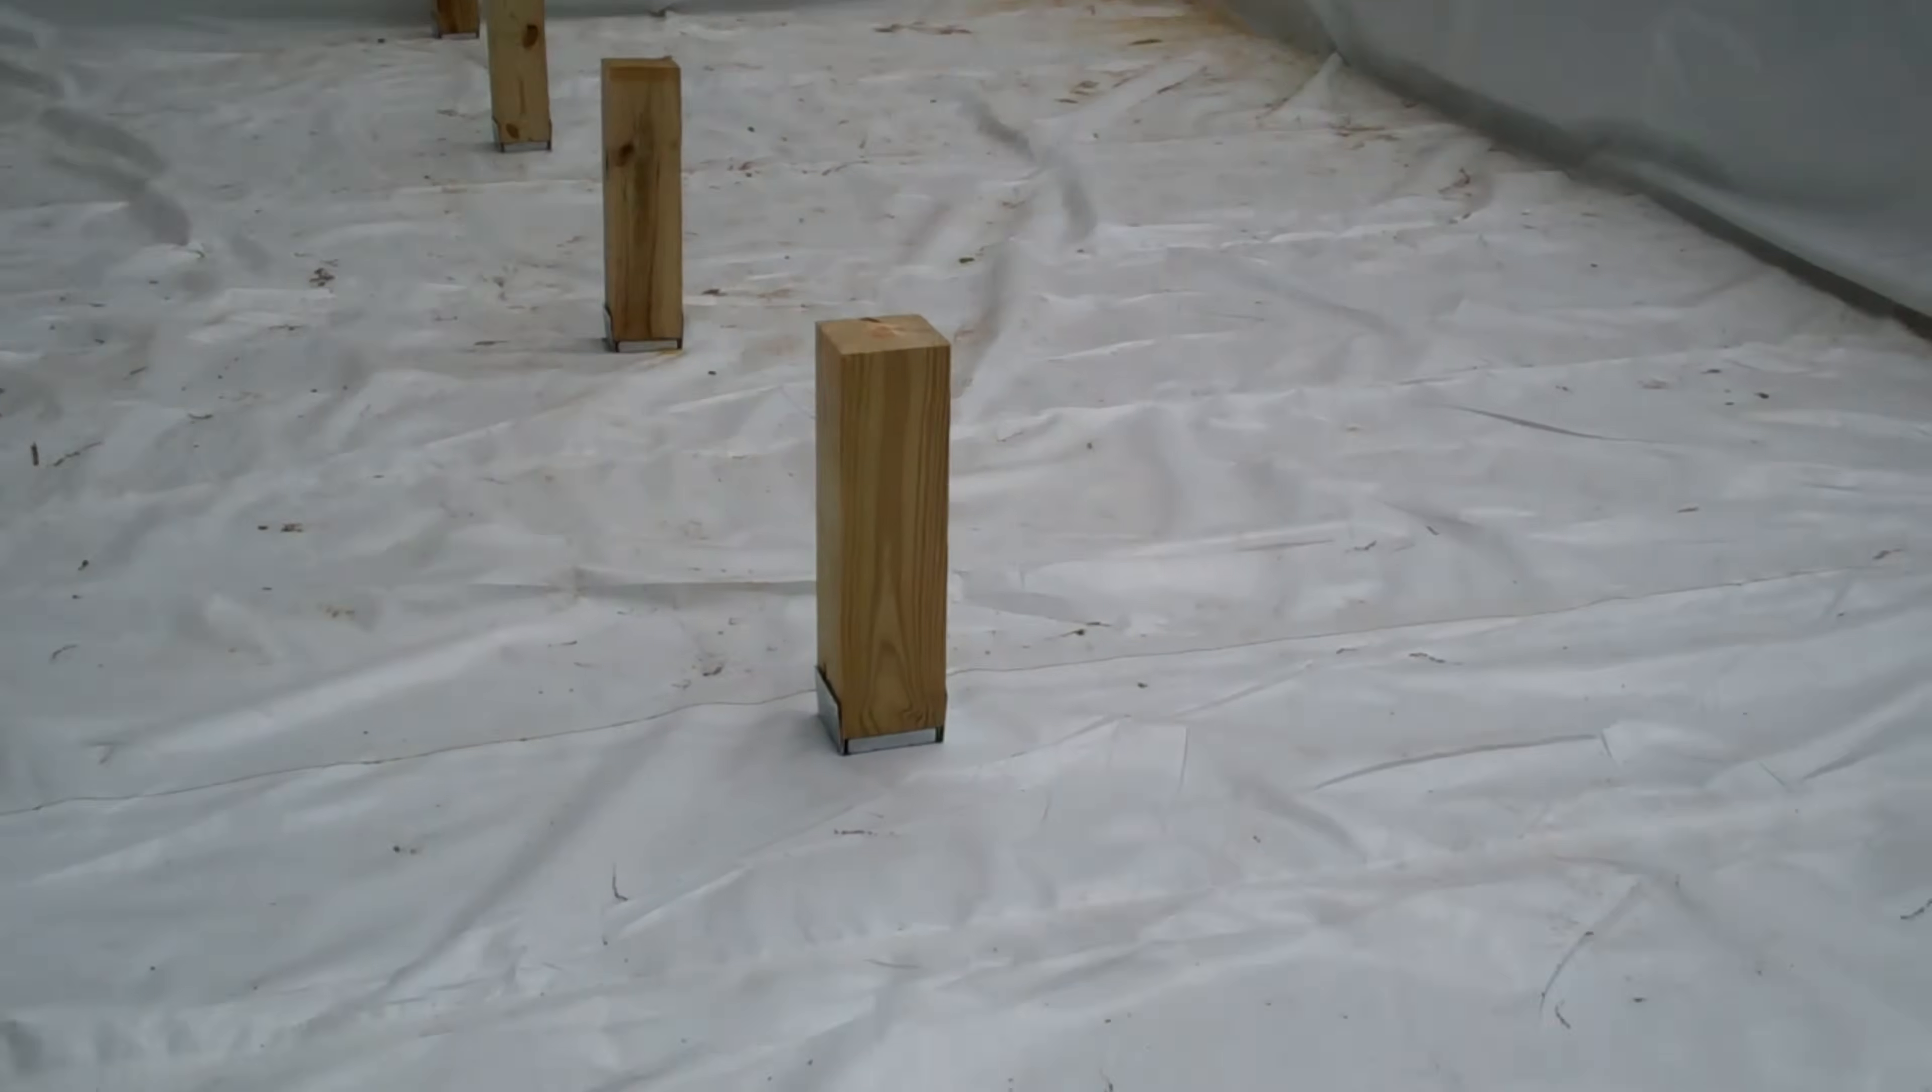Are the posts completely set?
Yes.